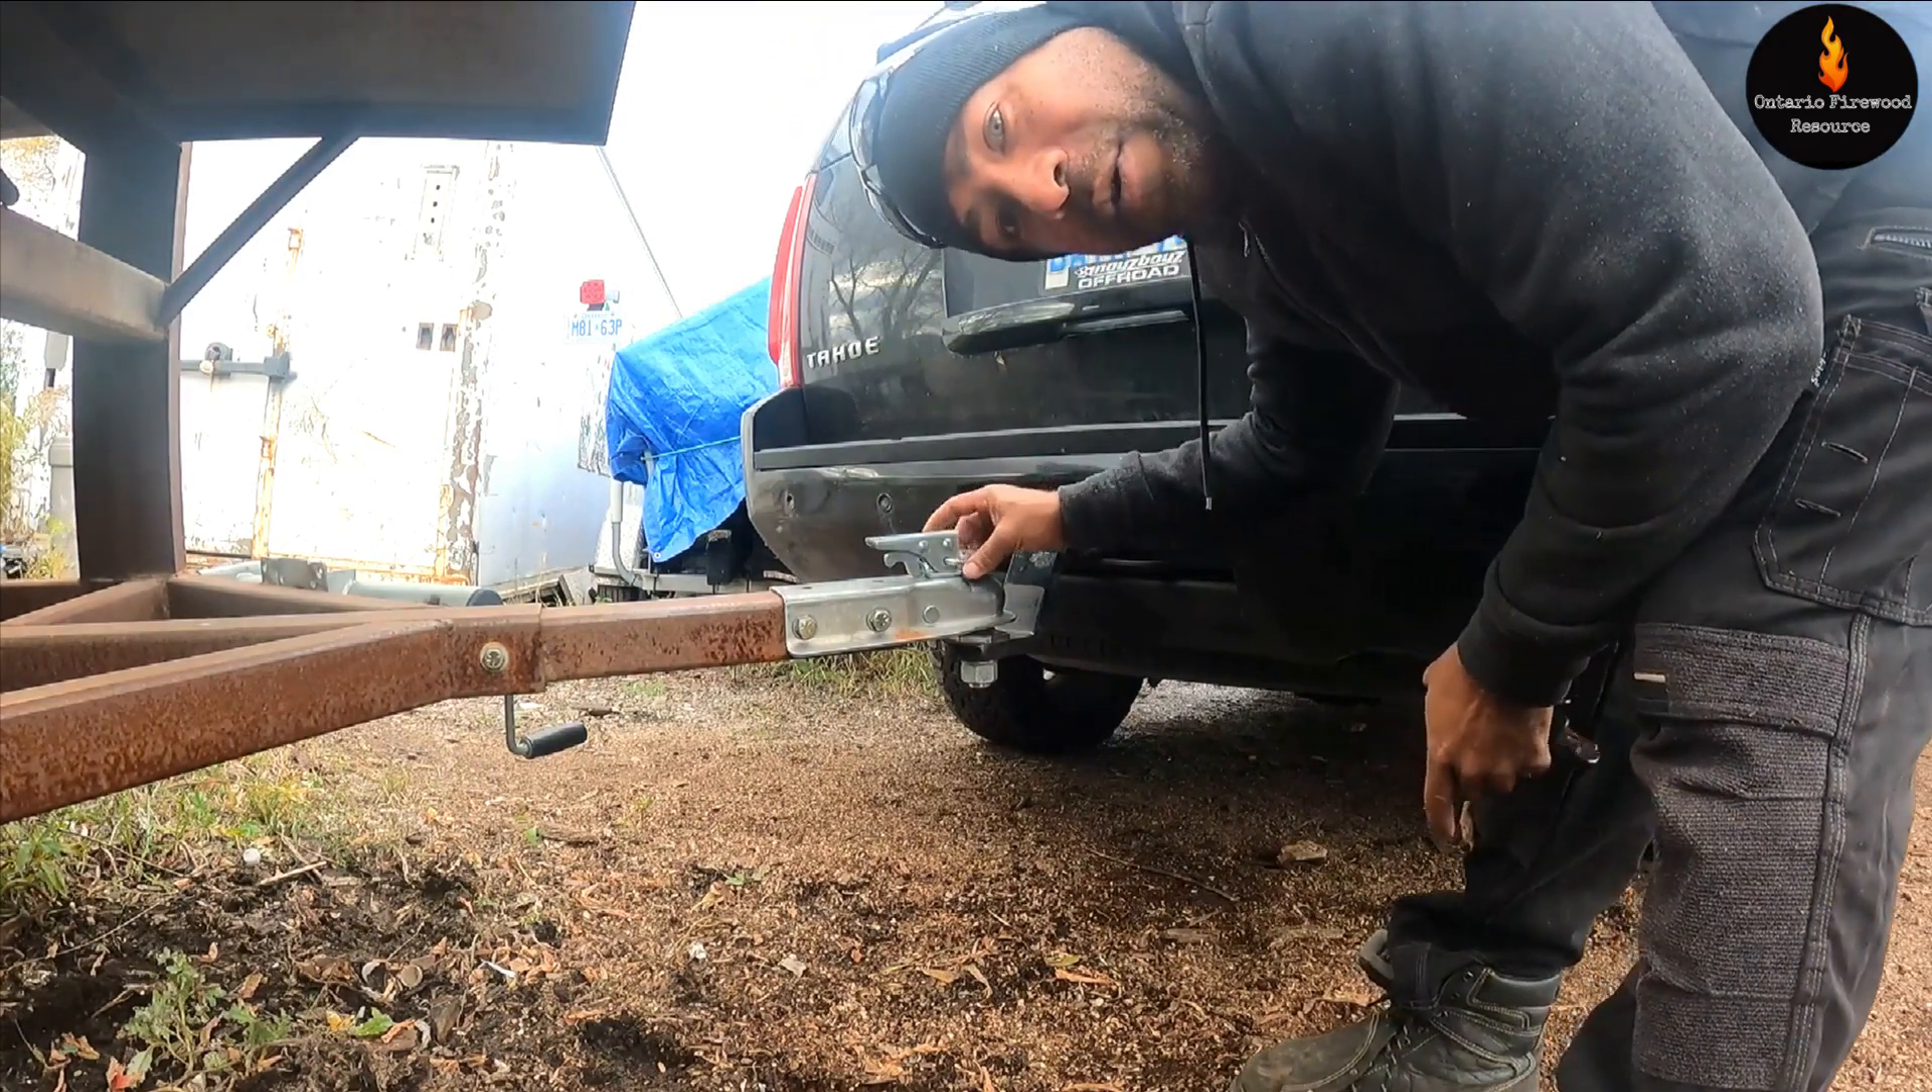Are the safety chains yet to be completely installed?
Yes.